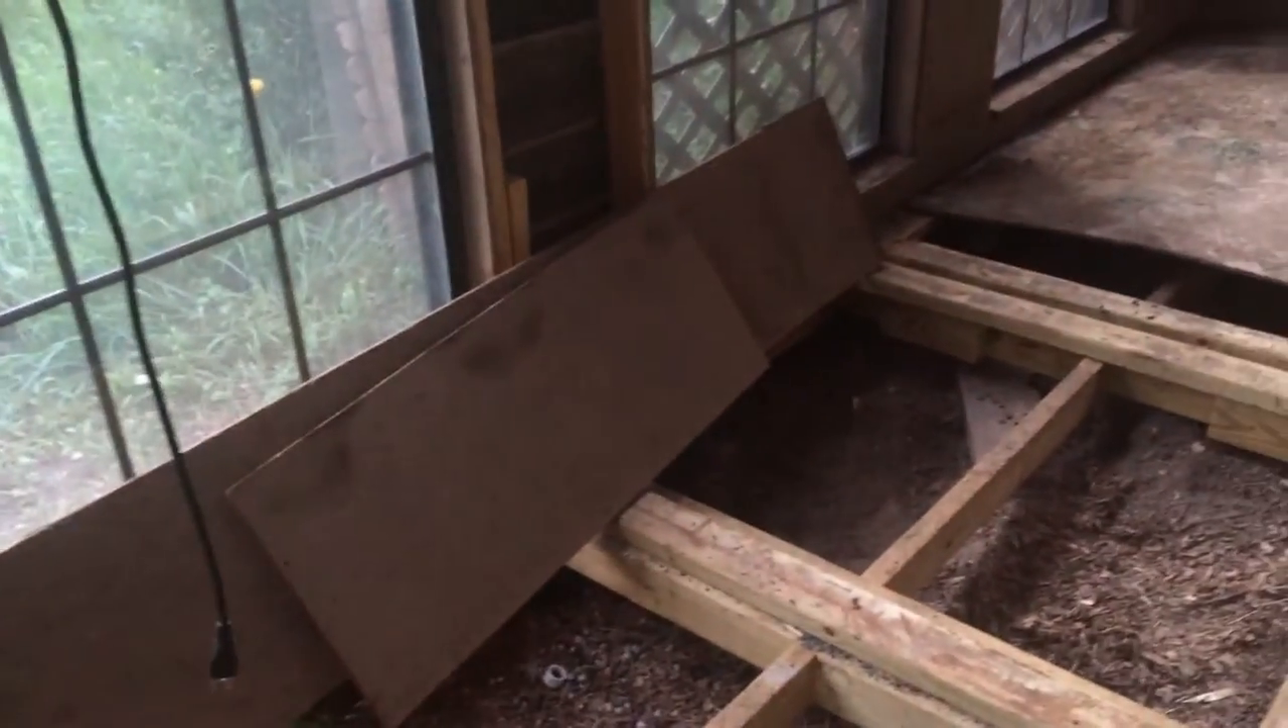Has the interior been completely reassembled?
No.